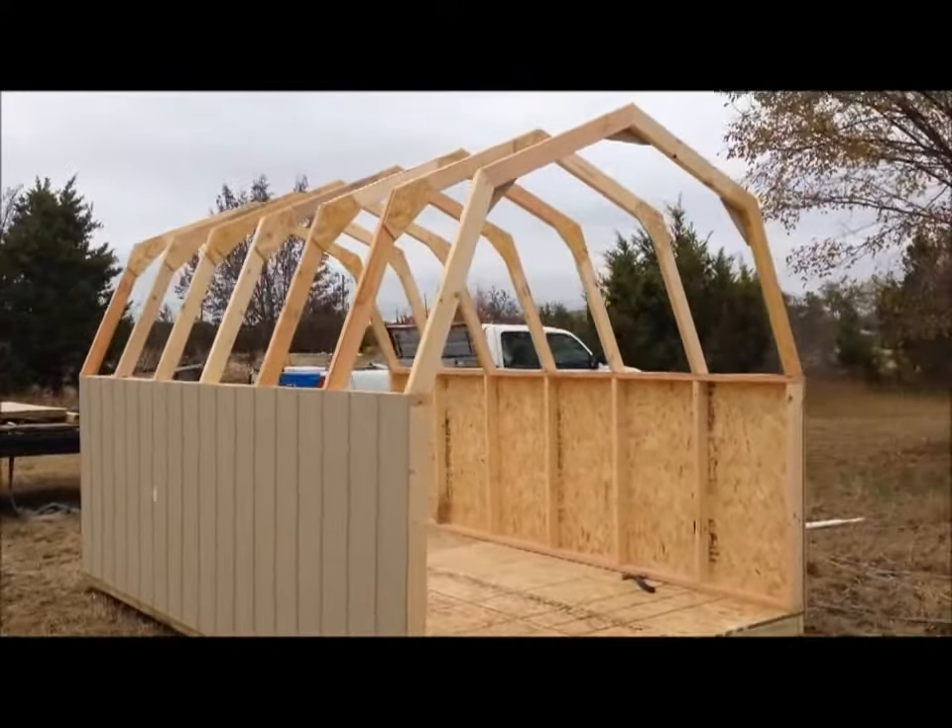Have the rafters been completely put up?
Yes.